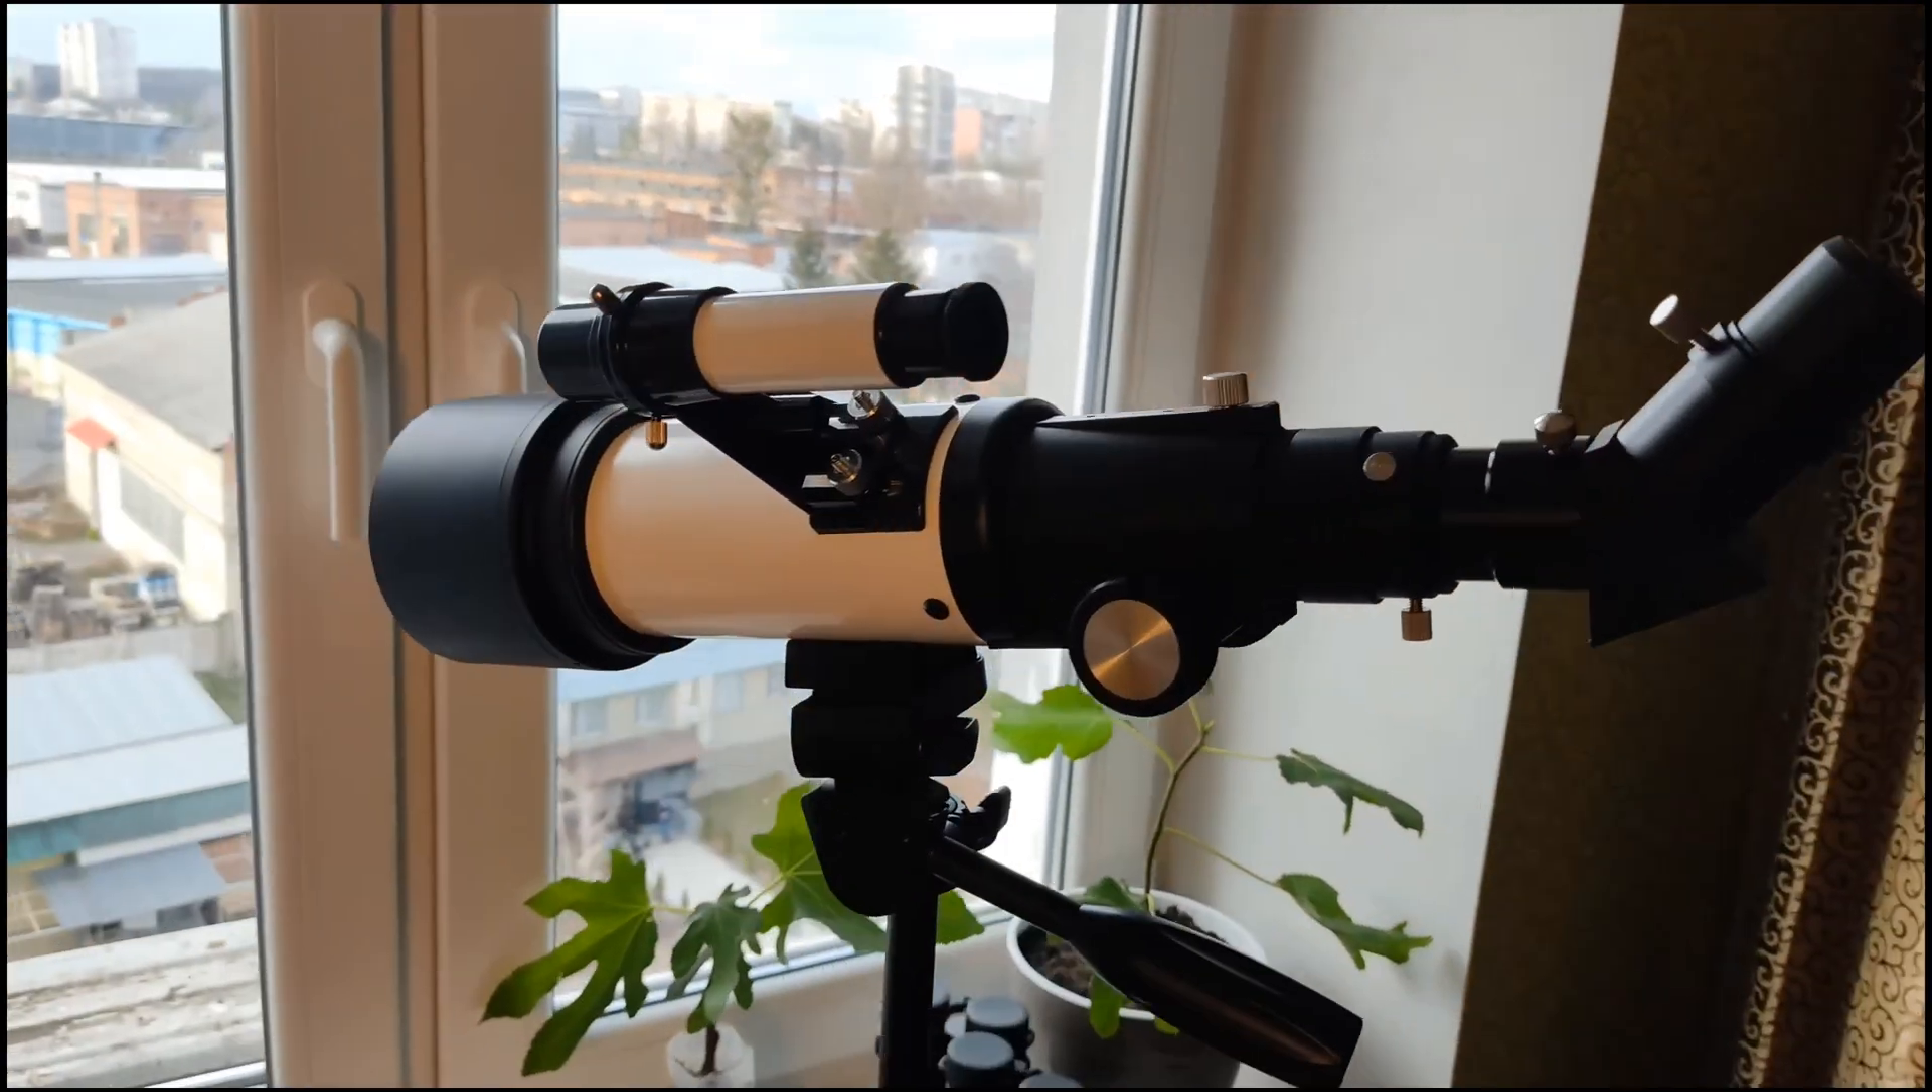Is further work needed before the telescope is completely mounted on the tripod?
No.